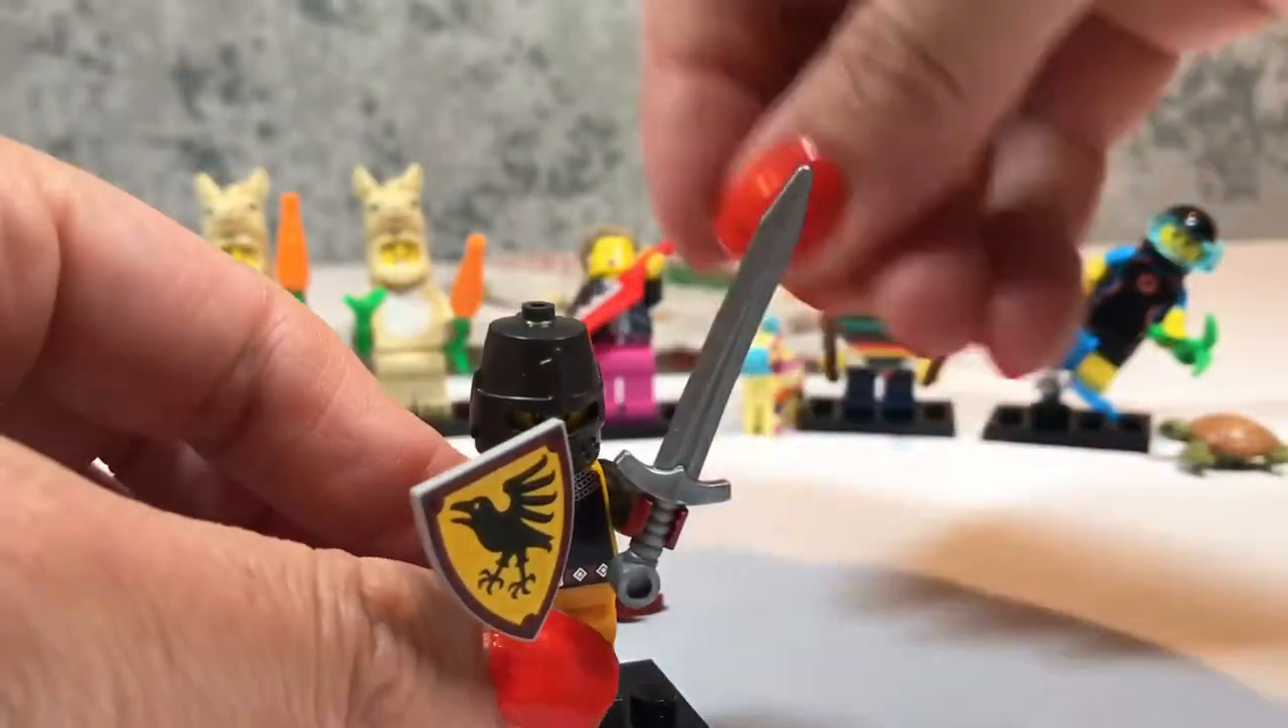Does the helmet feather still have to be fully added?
Yes.